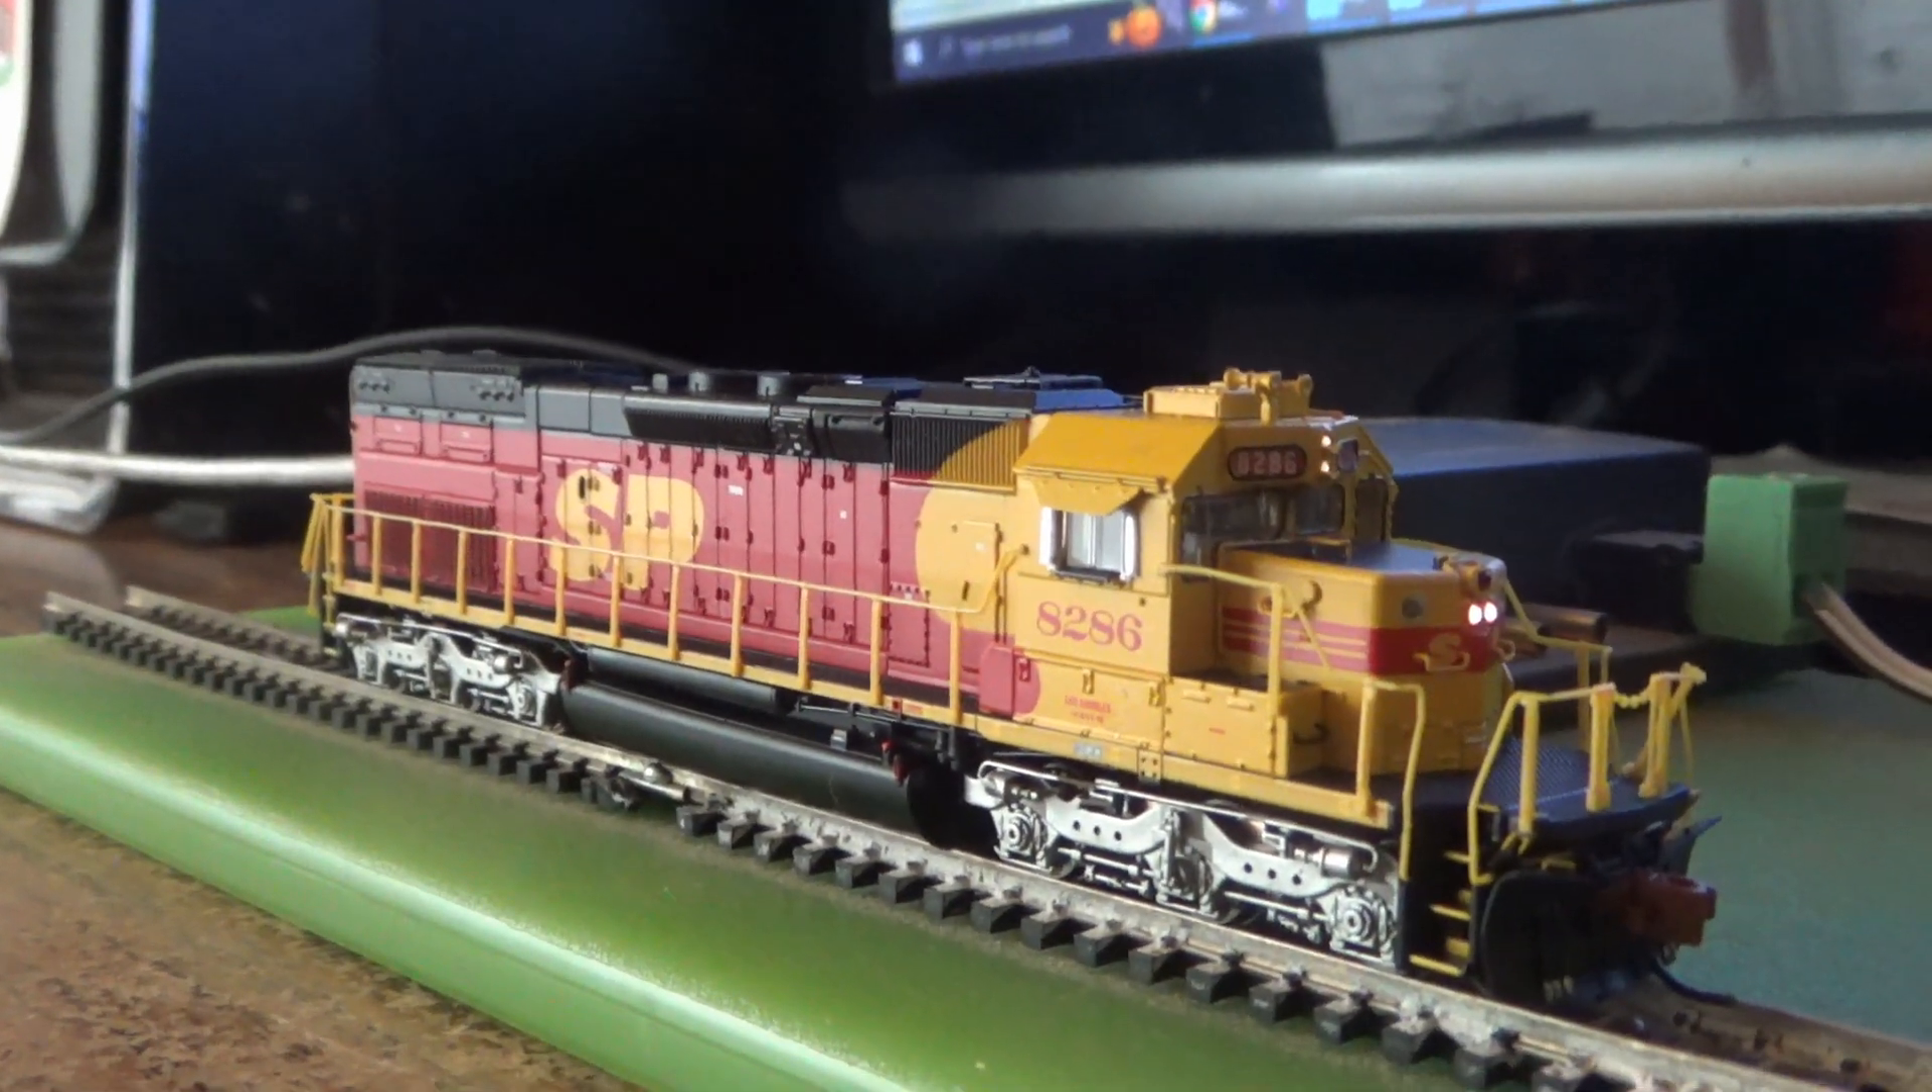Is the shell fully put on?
Yes.